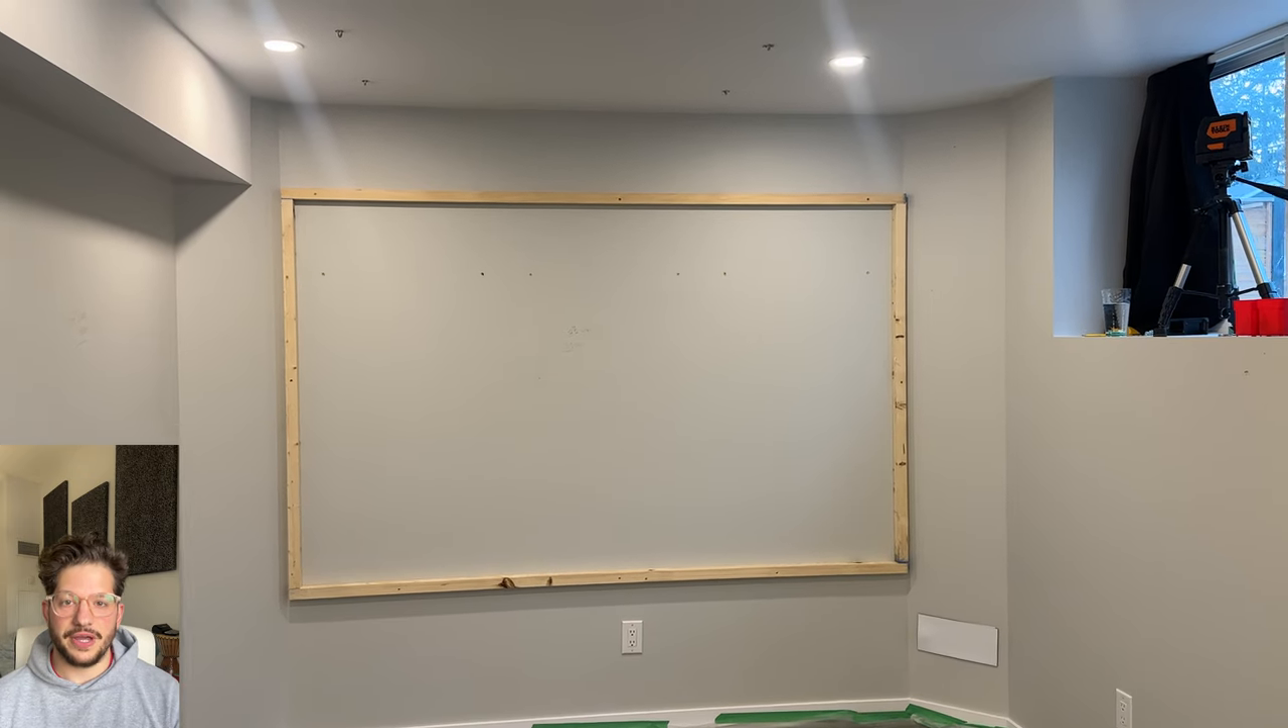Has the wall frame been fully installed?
Yes.